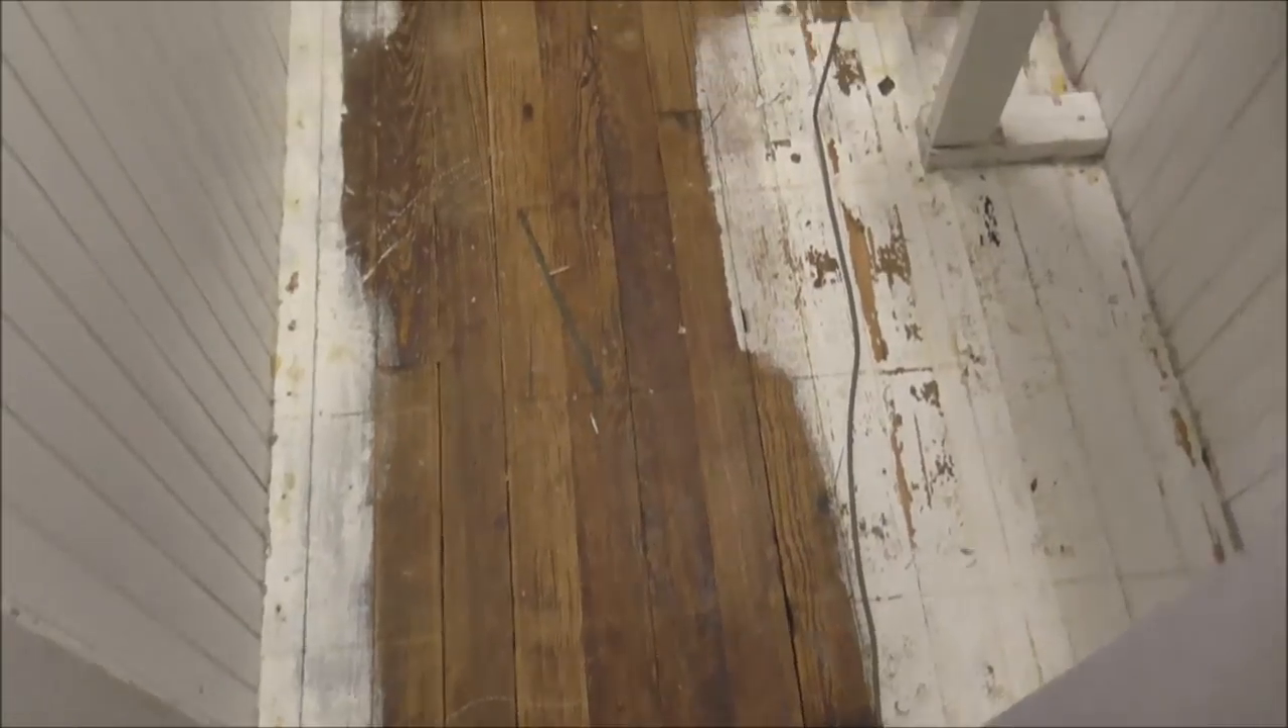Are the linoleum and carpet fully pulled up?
Yes.